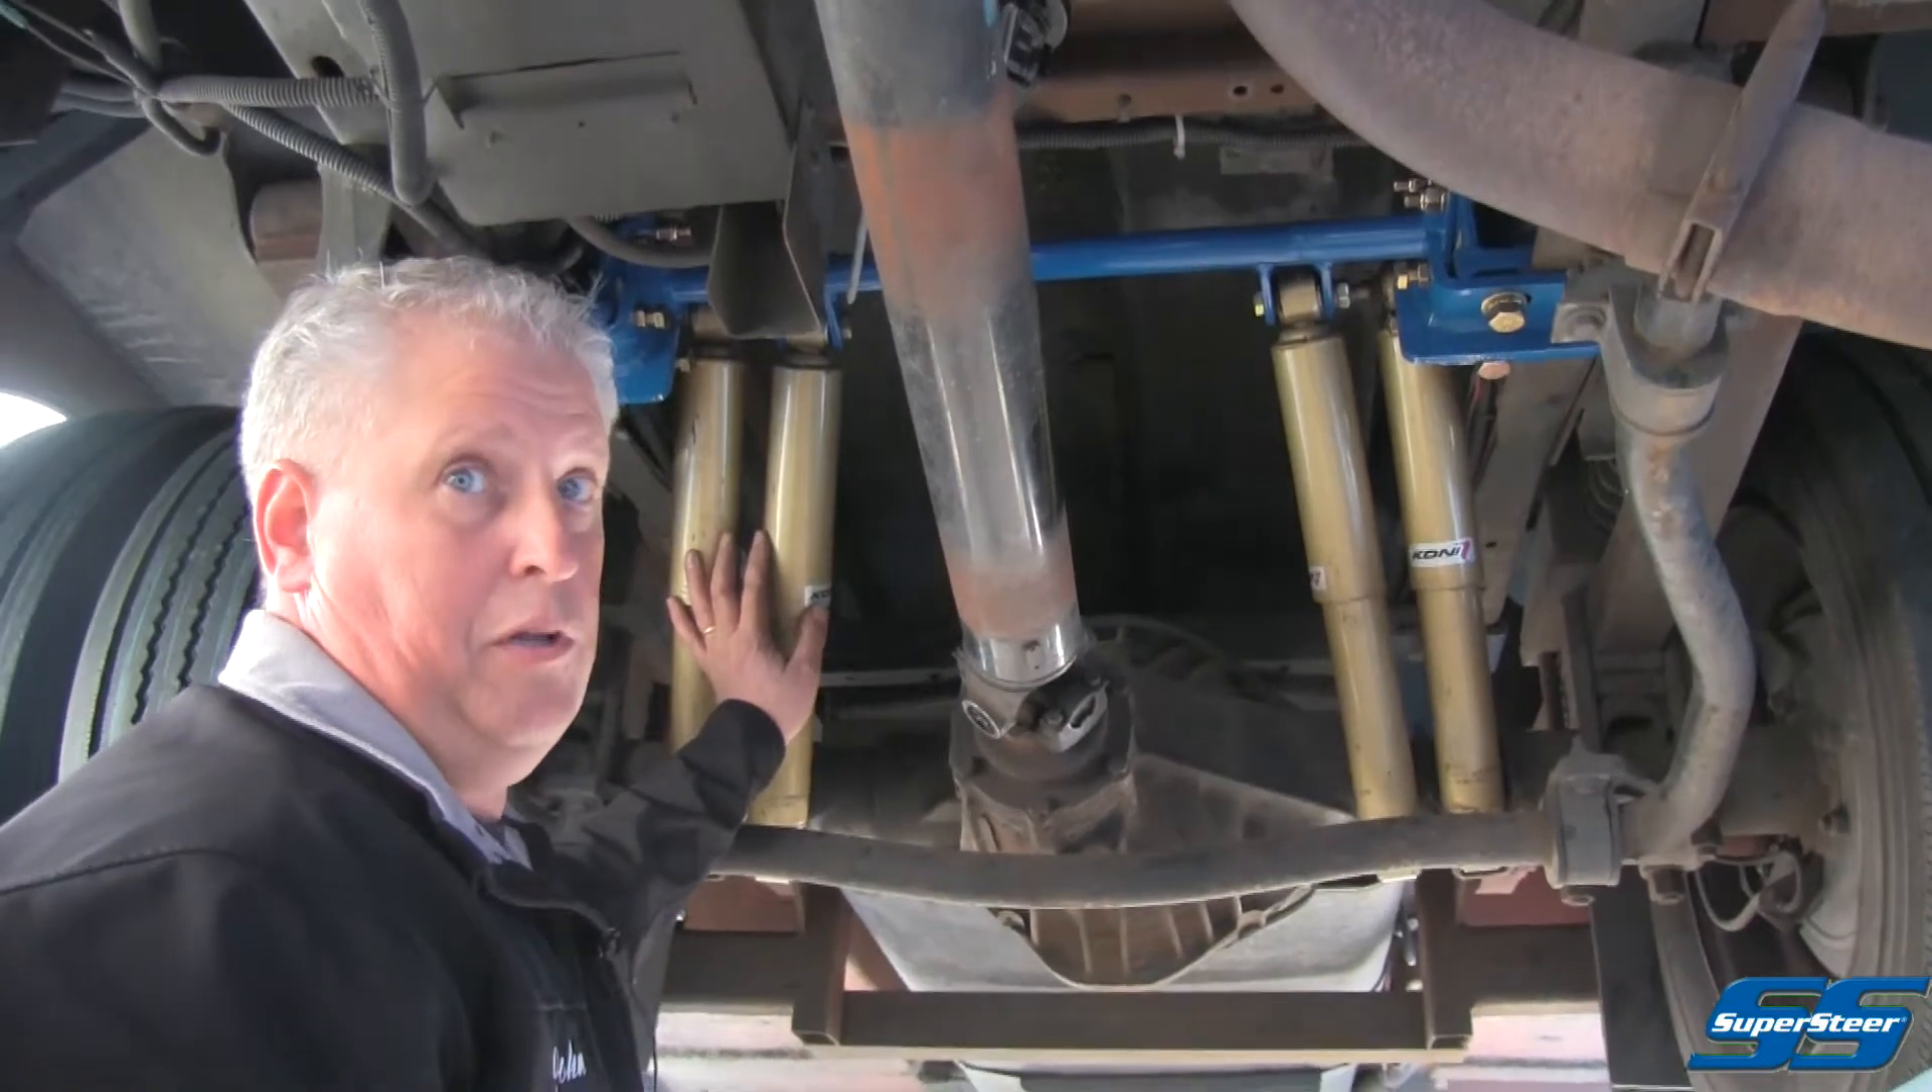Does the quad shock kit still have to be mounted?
No.